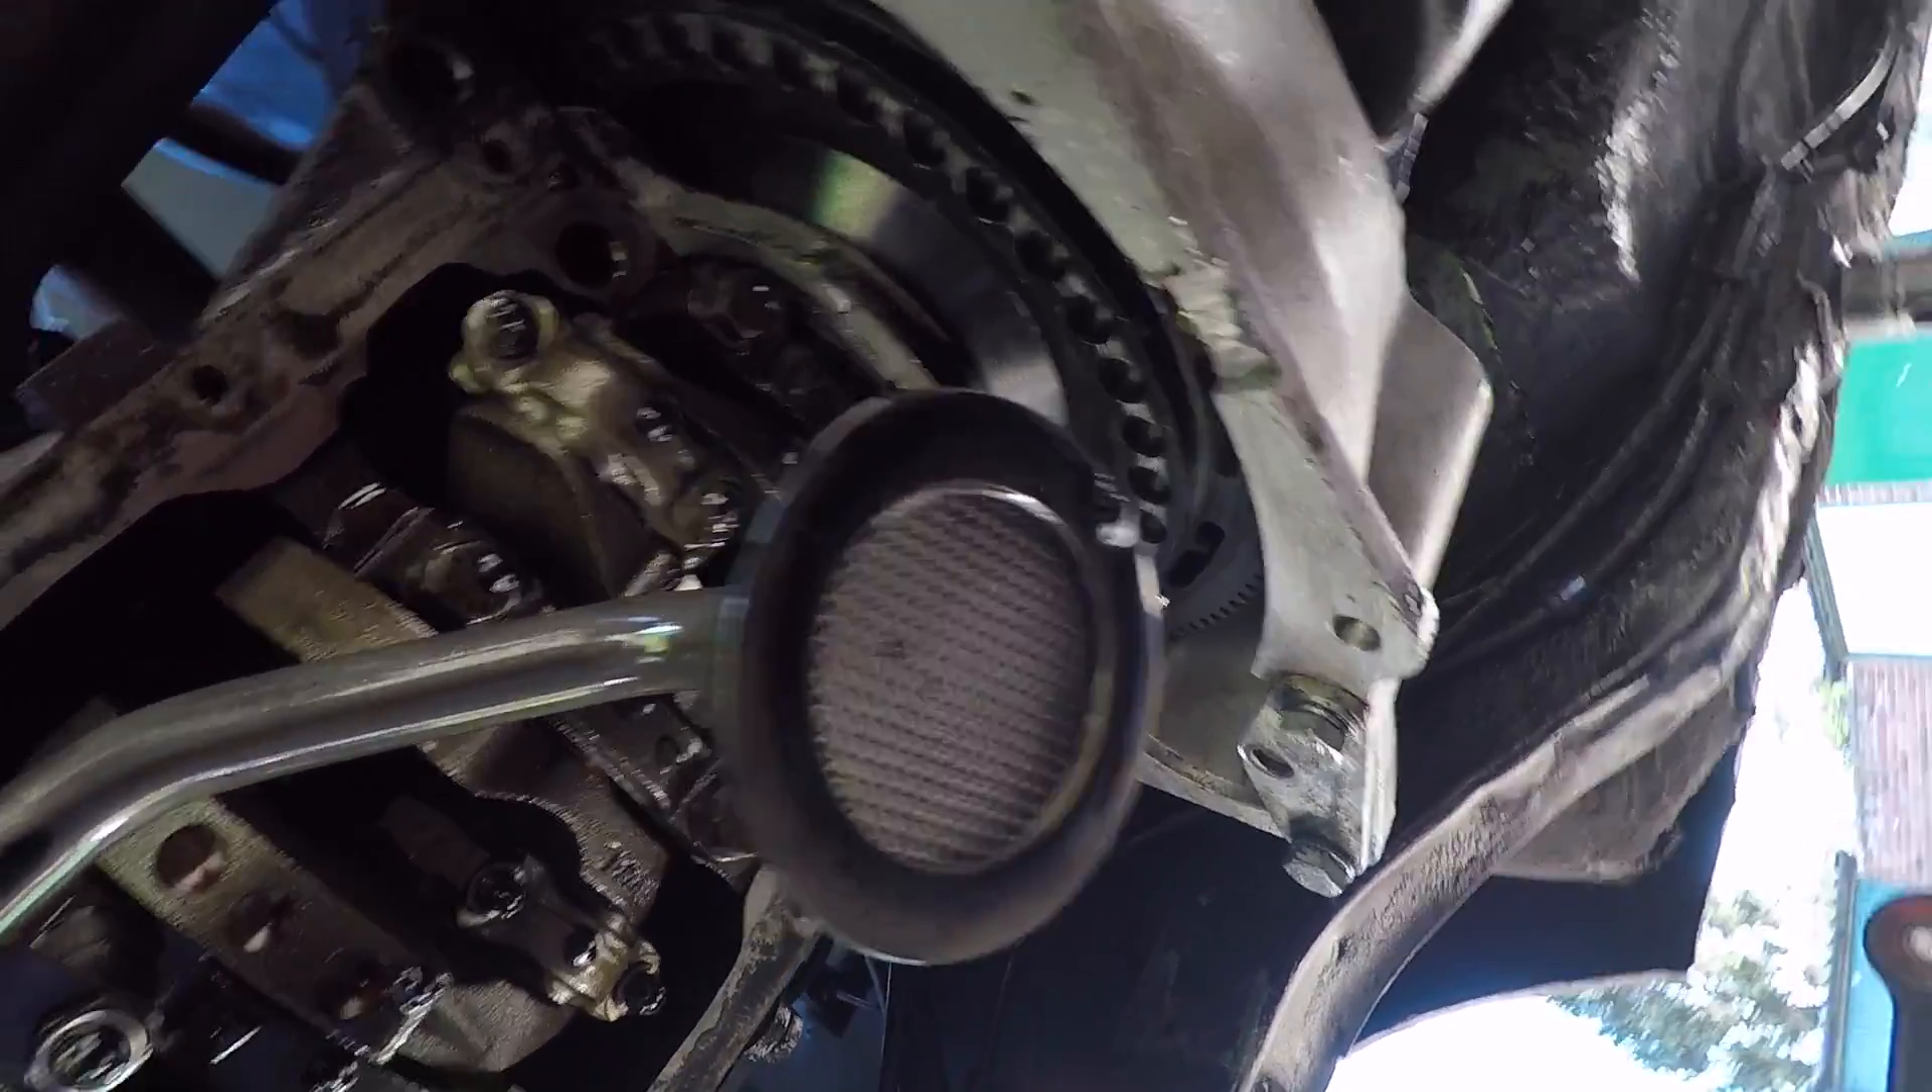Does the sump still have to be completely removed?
No.